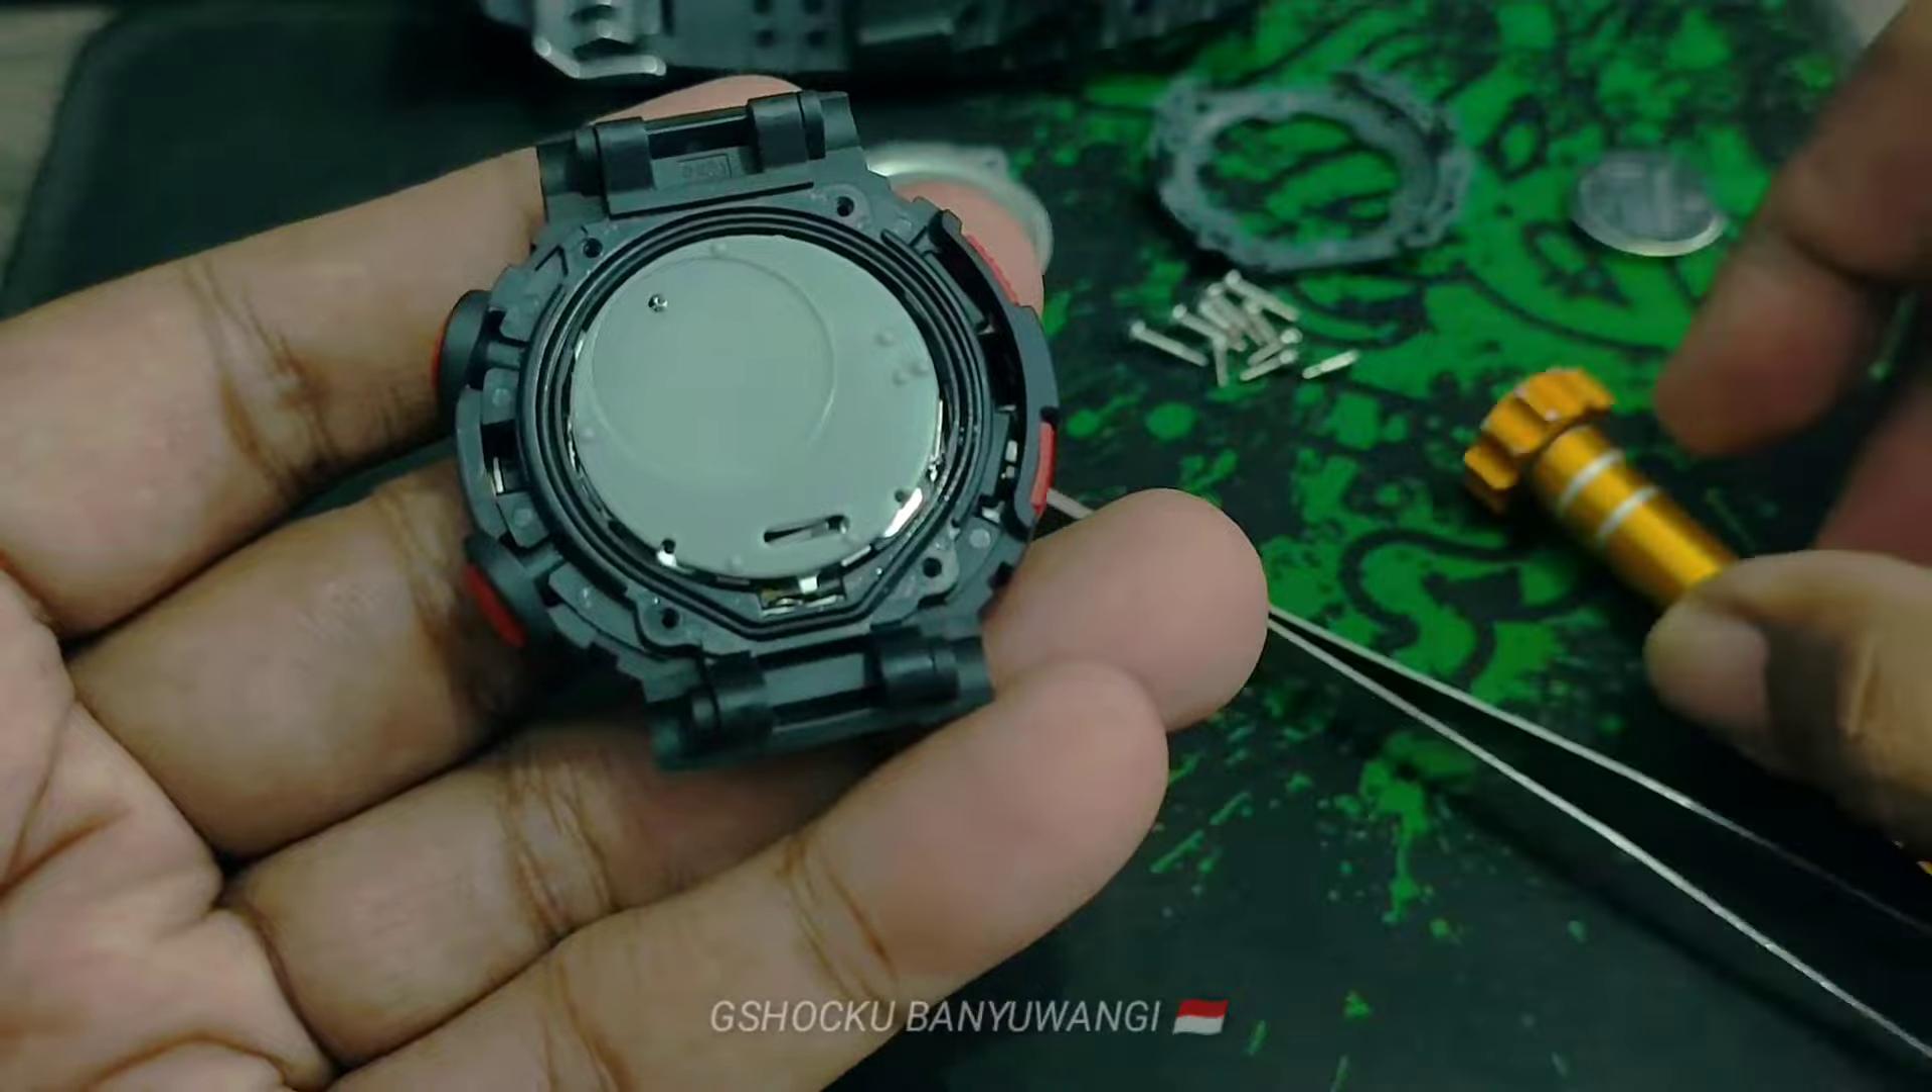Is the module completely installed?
Yes.